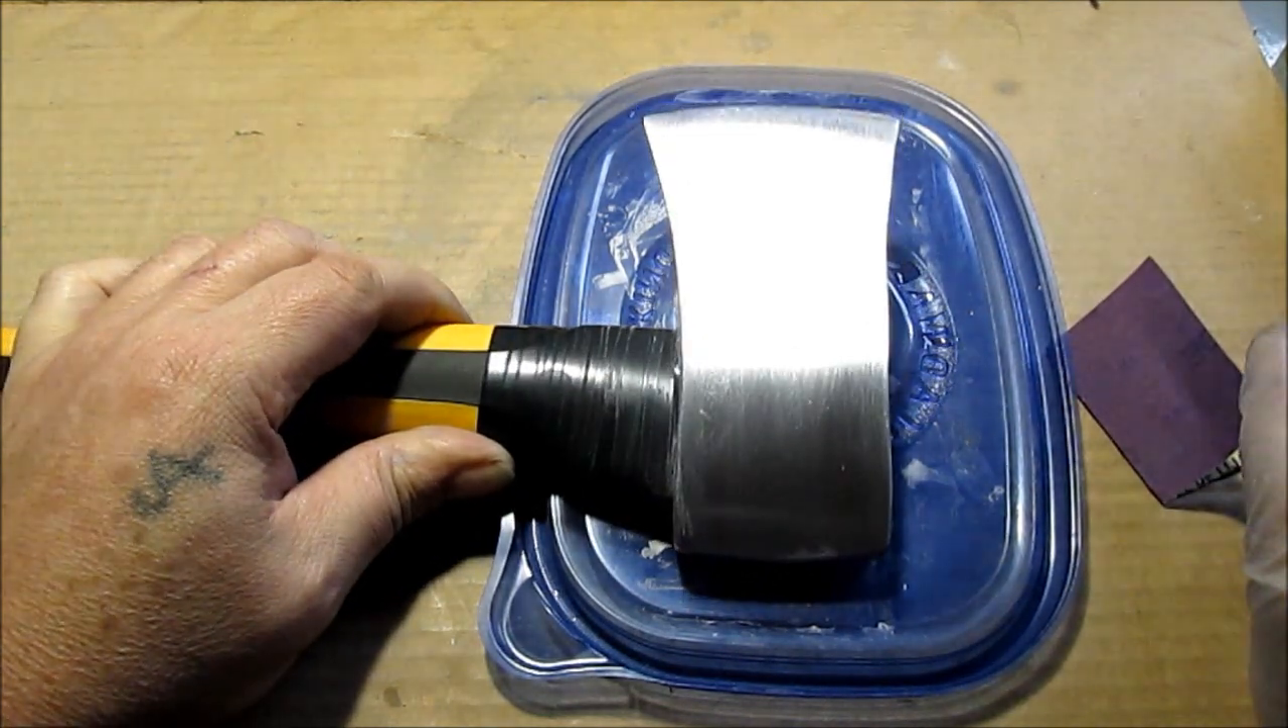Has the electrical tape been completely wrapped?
Yes.